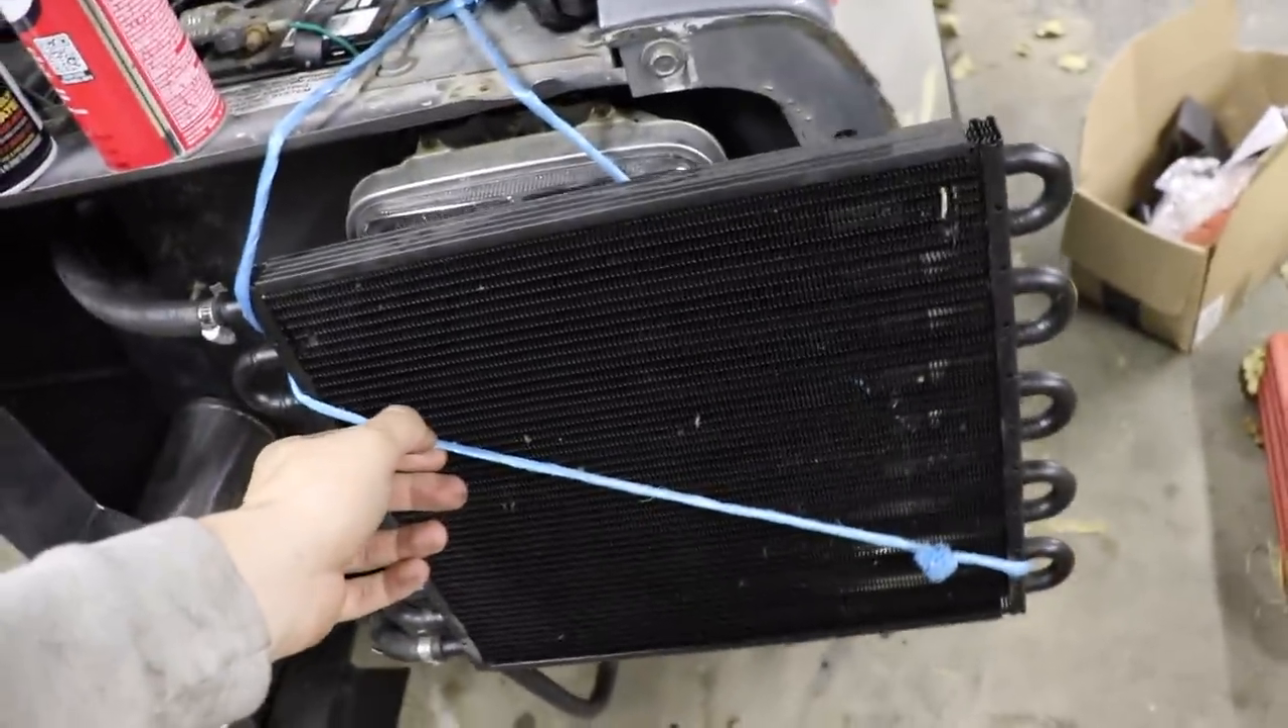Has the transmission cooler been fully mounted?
No.